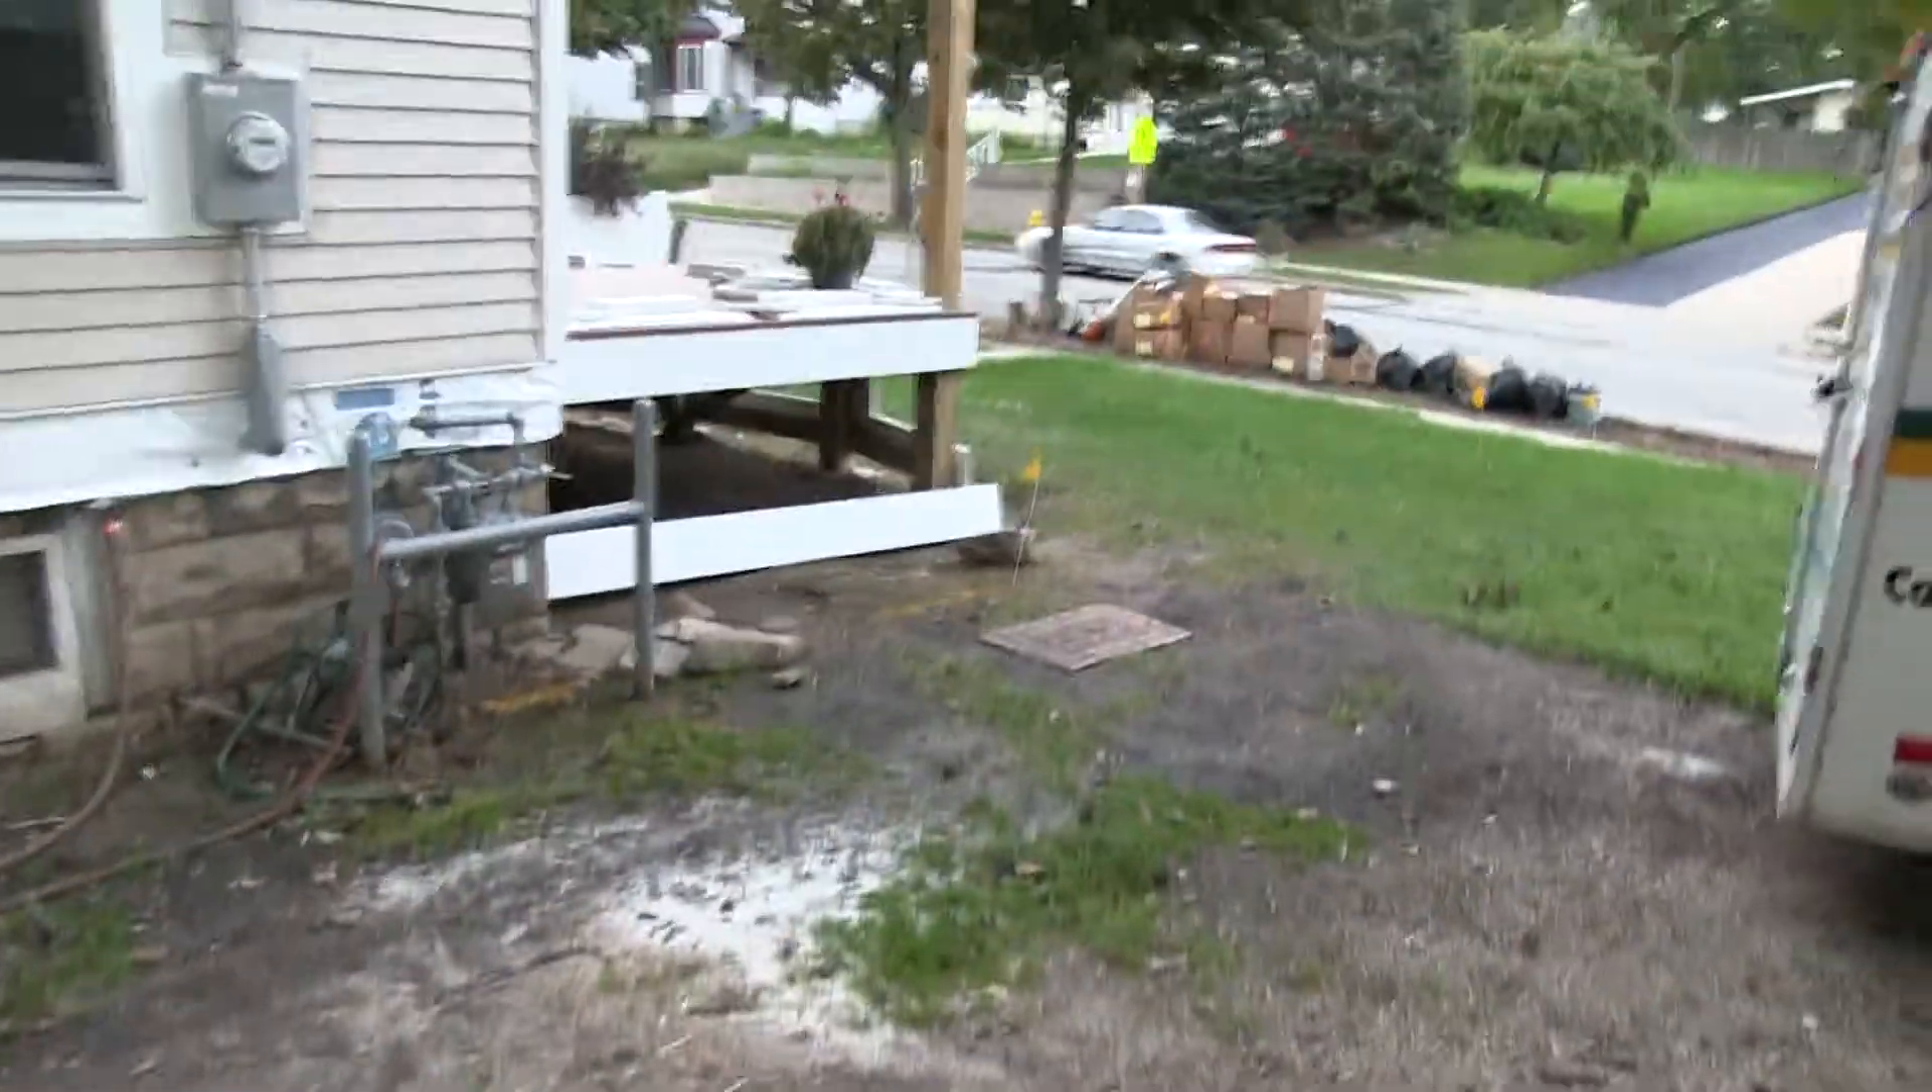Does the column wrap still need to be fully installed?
Yes.